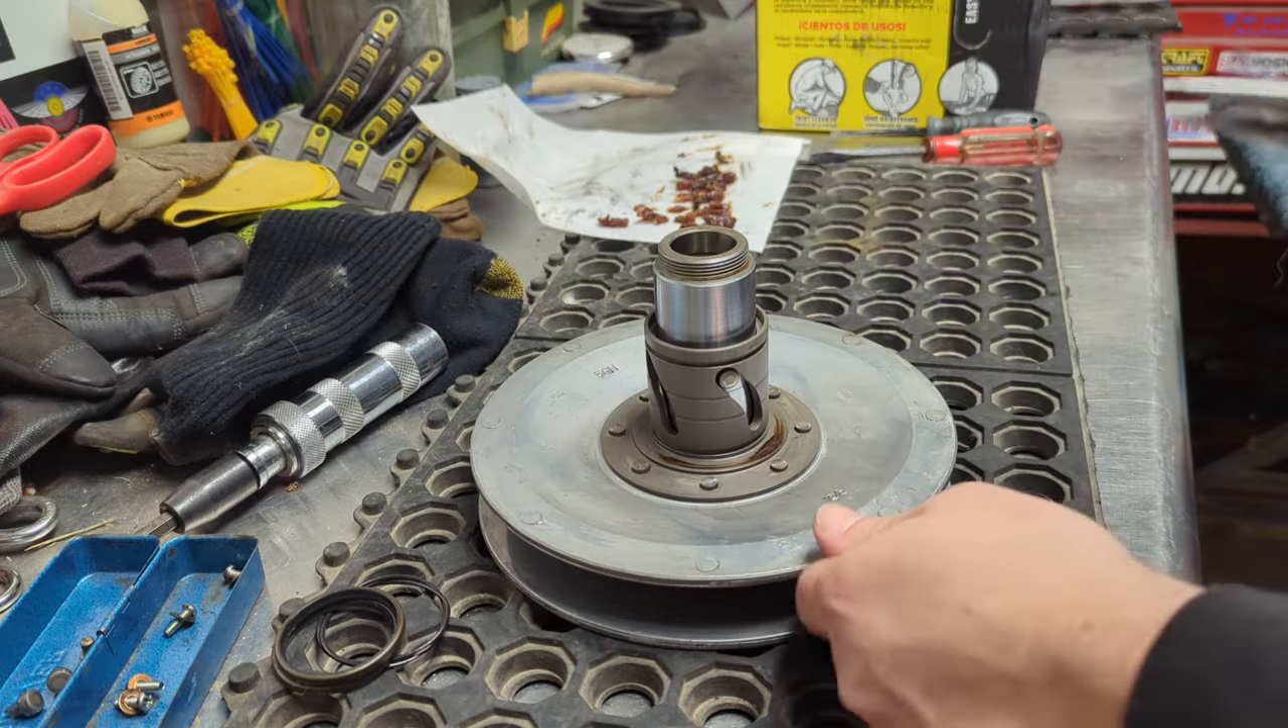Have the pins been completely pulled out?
No.